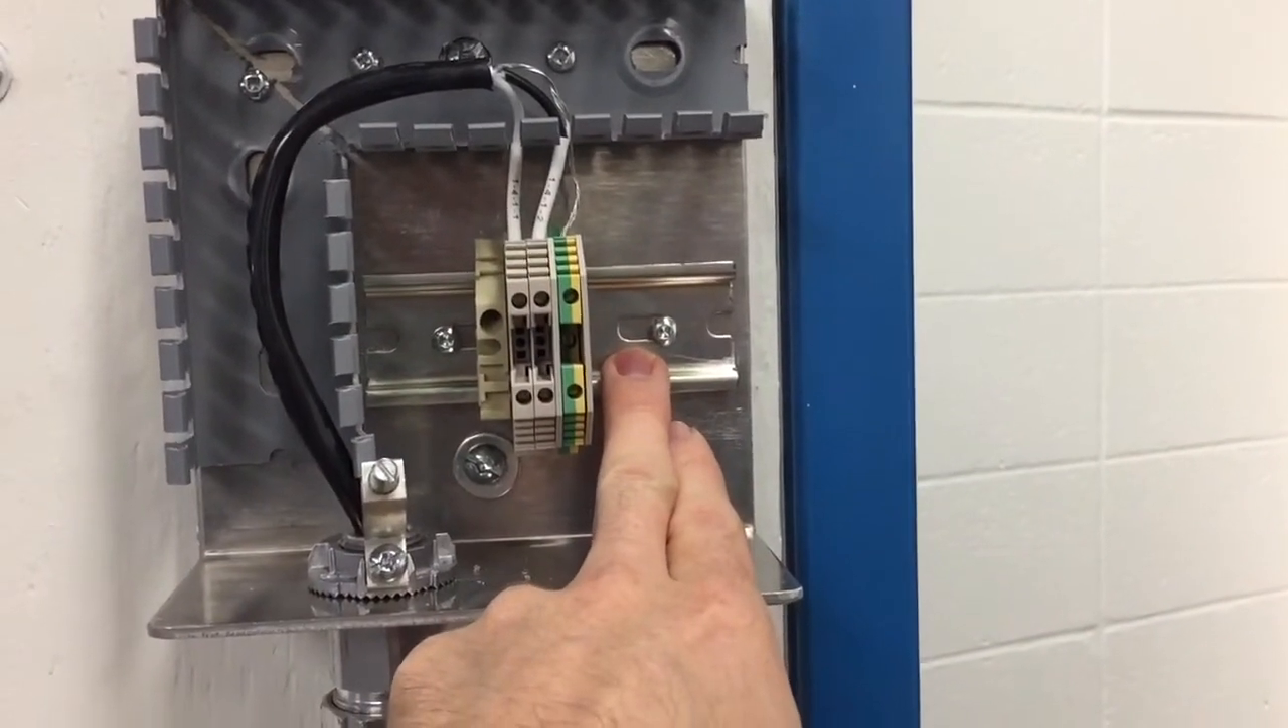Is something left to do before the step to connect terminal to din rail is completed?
No.